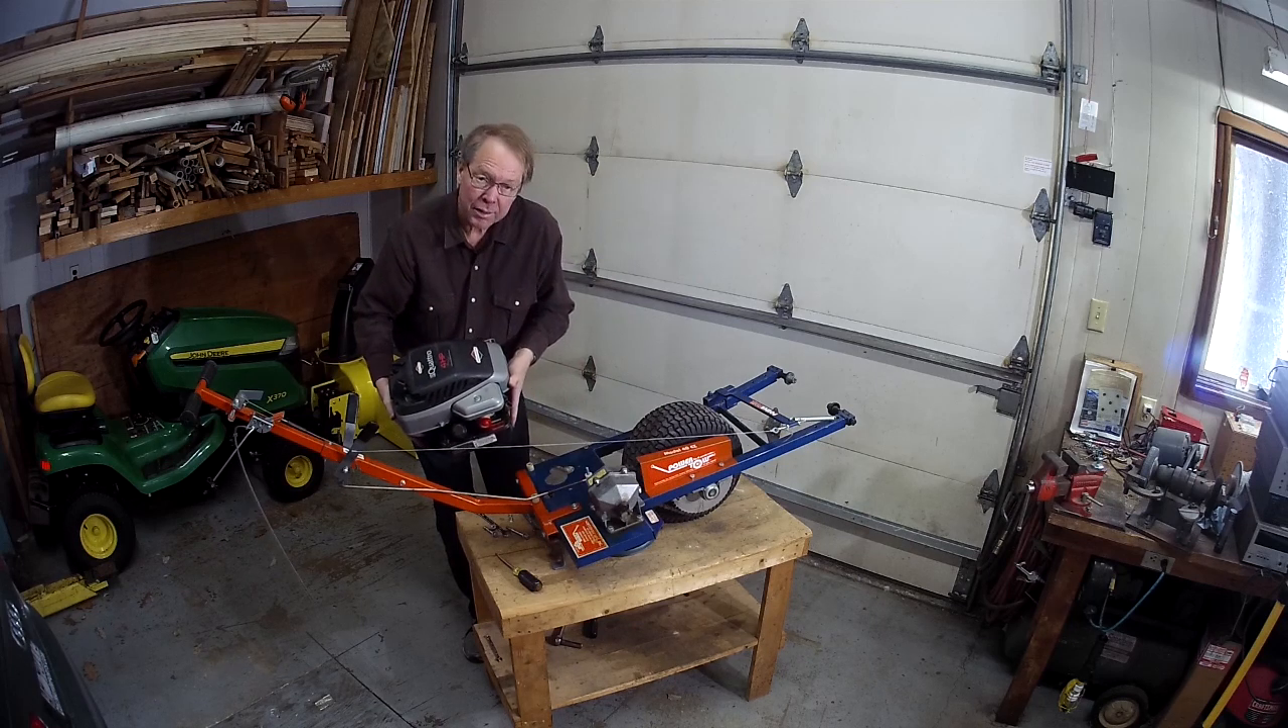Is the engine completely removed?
Yes.